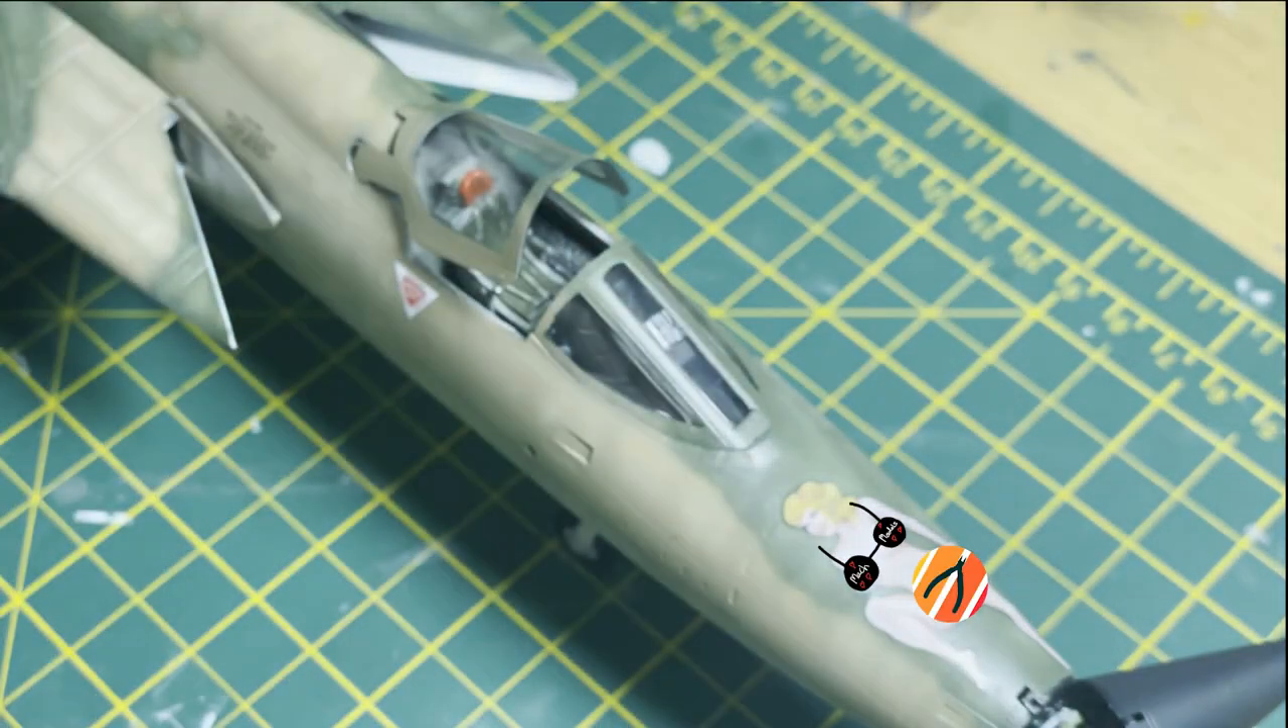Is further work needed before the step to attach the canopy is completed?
No.